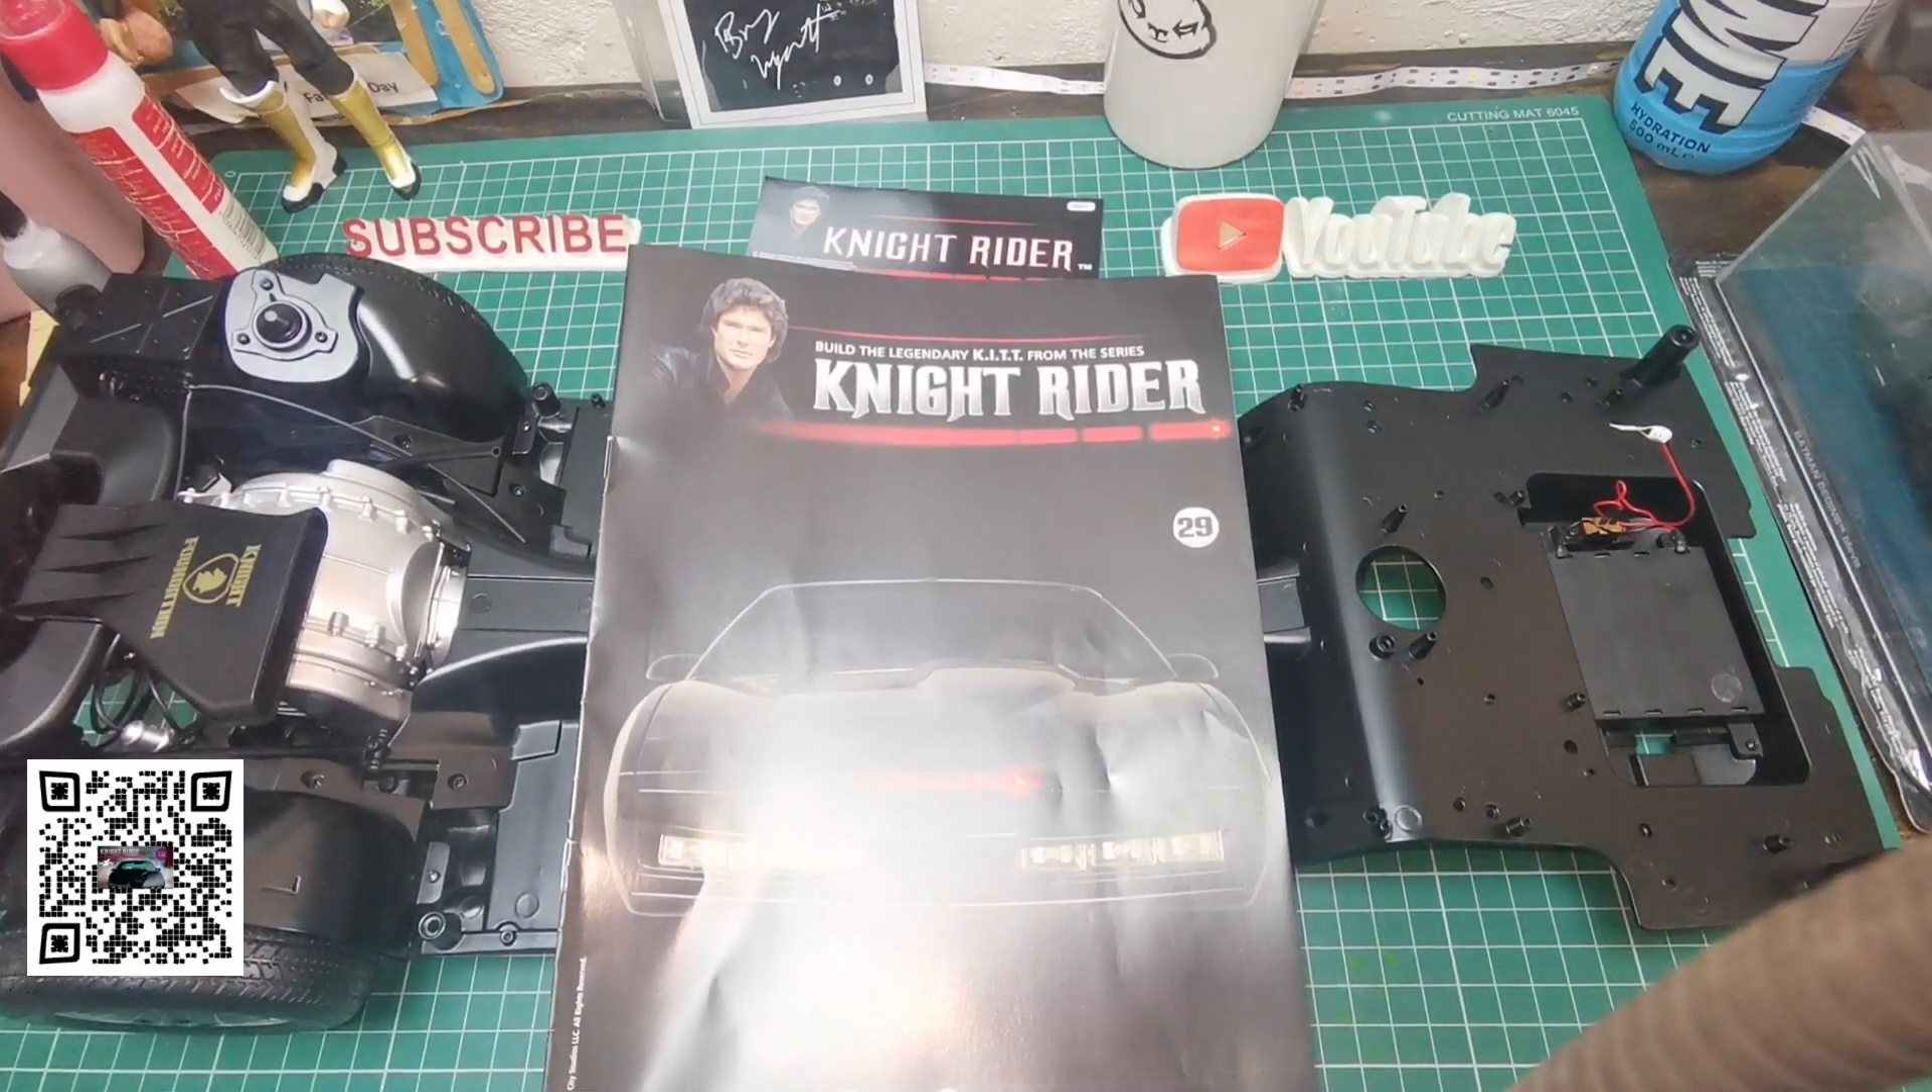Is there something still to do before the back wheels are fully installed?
Yes.